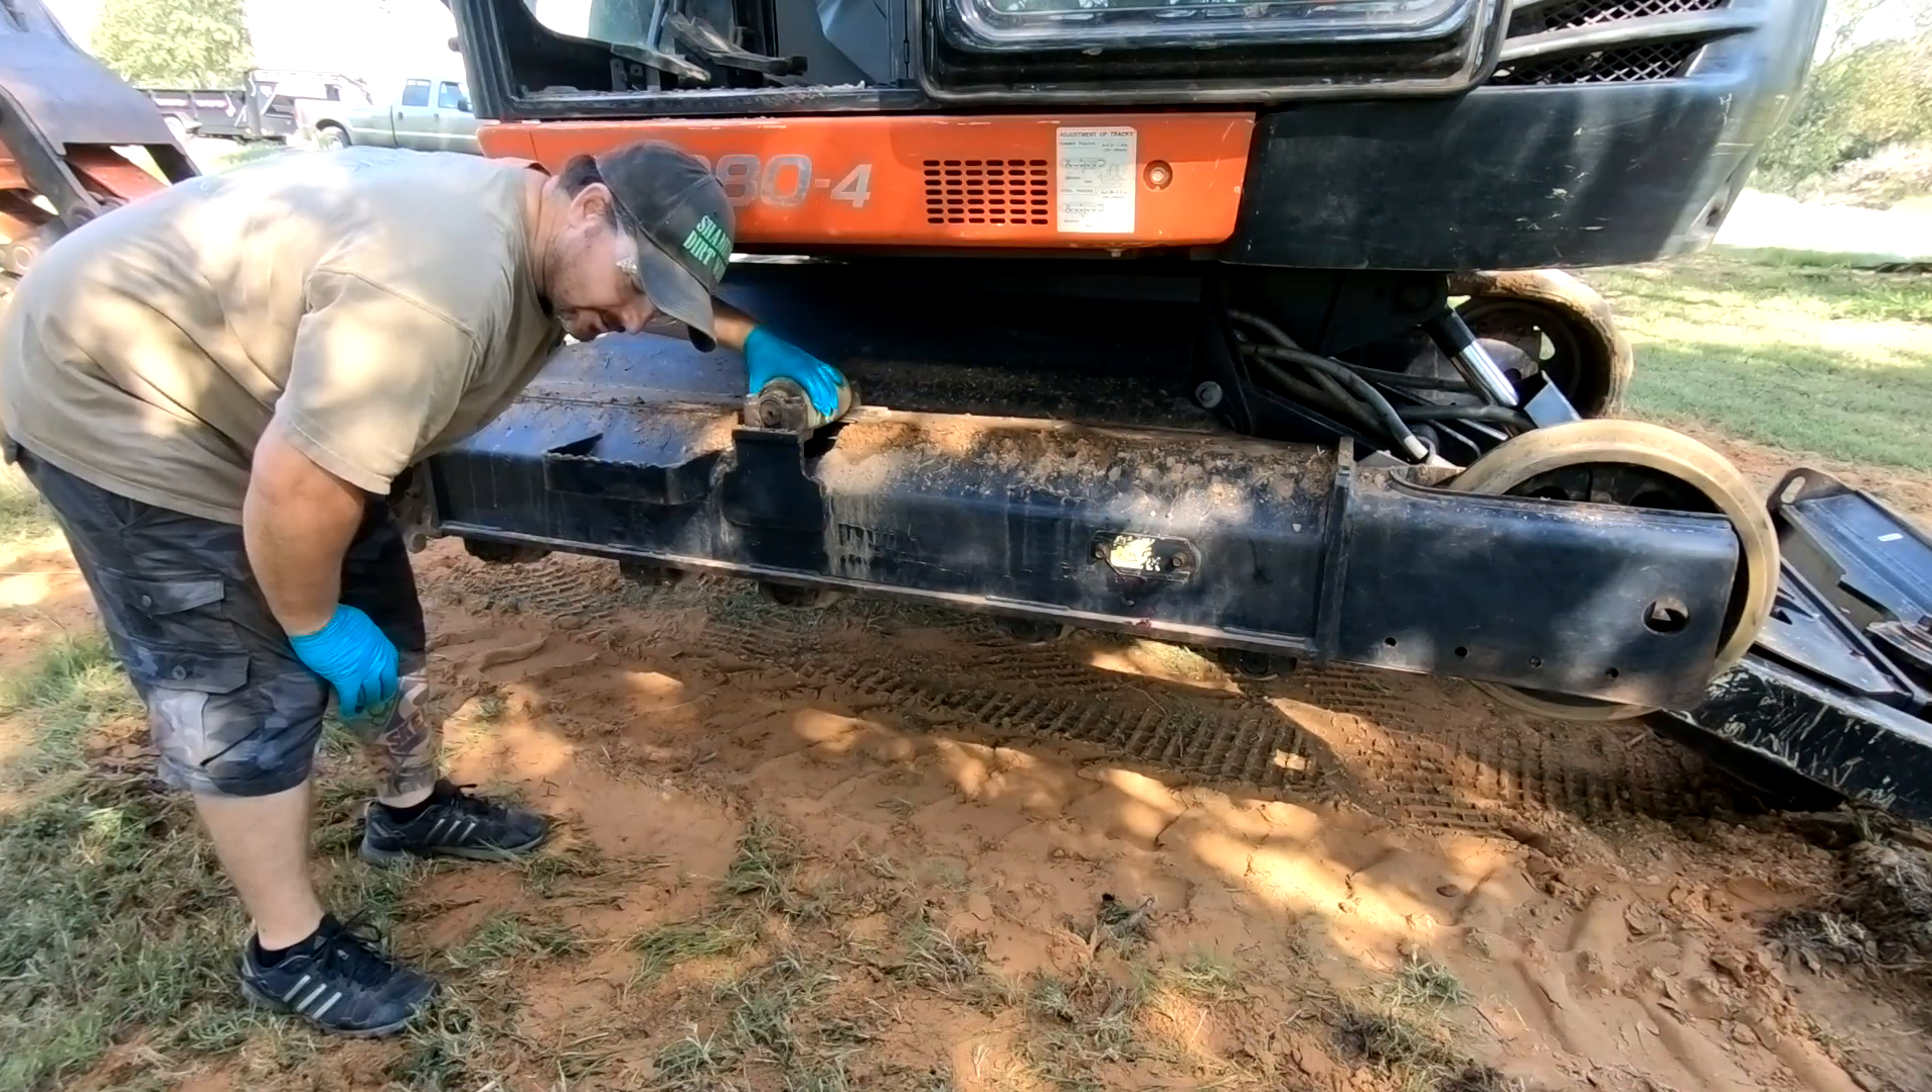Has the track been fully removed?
Yes.